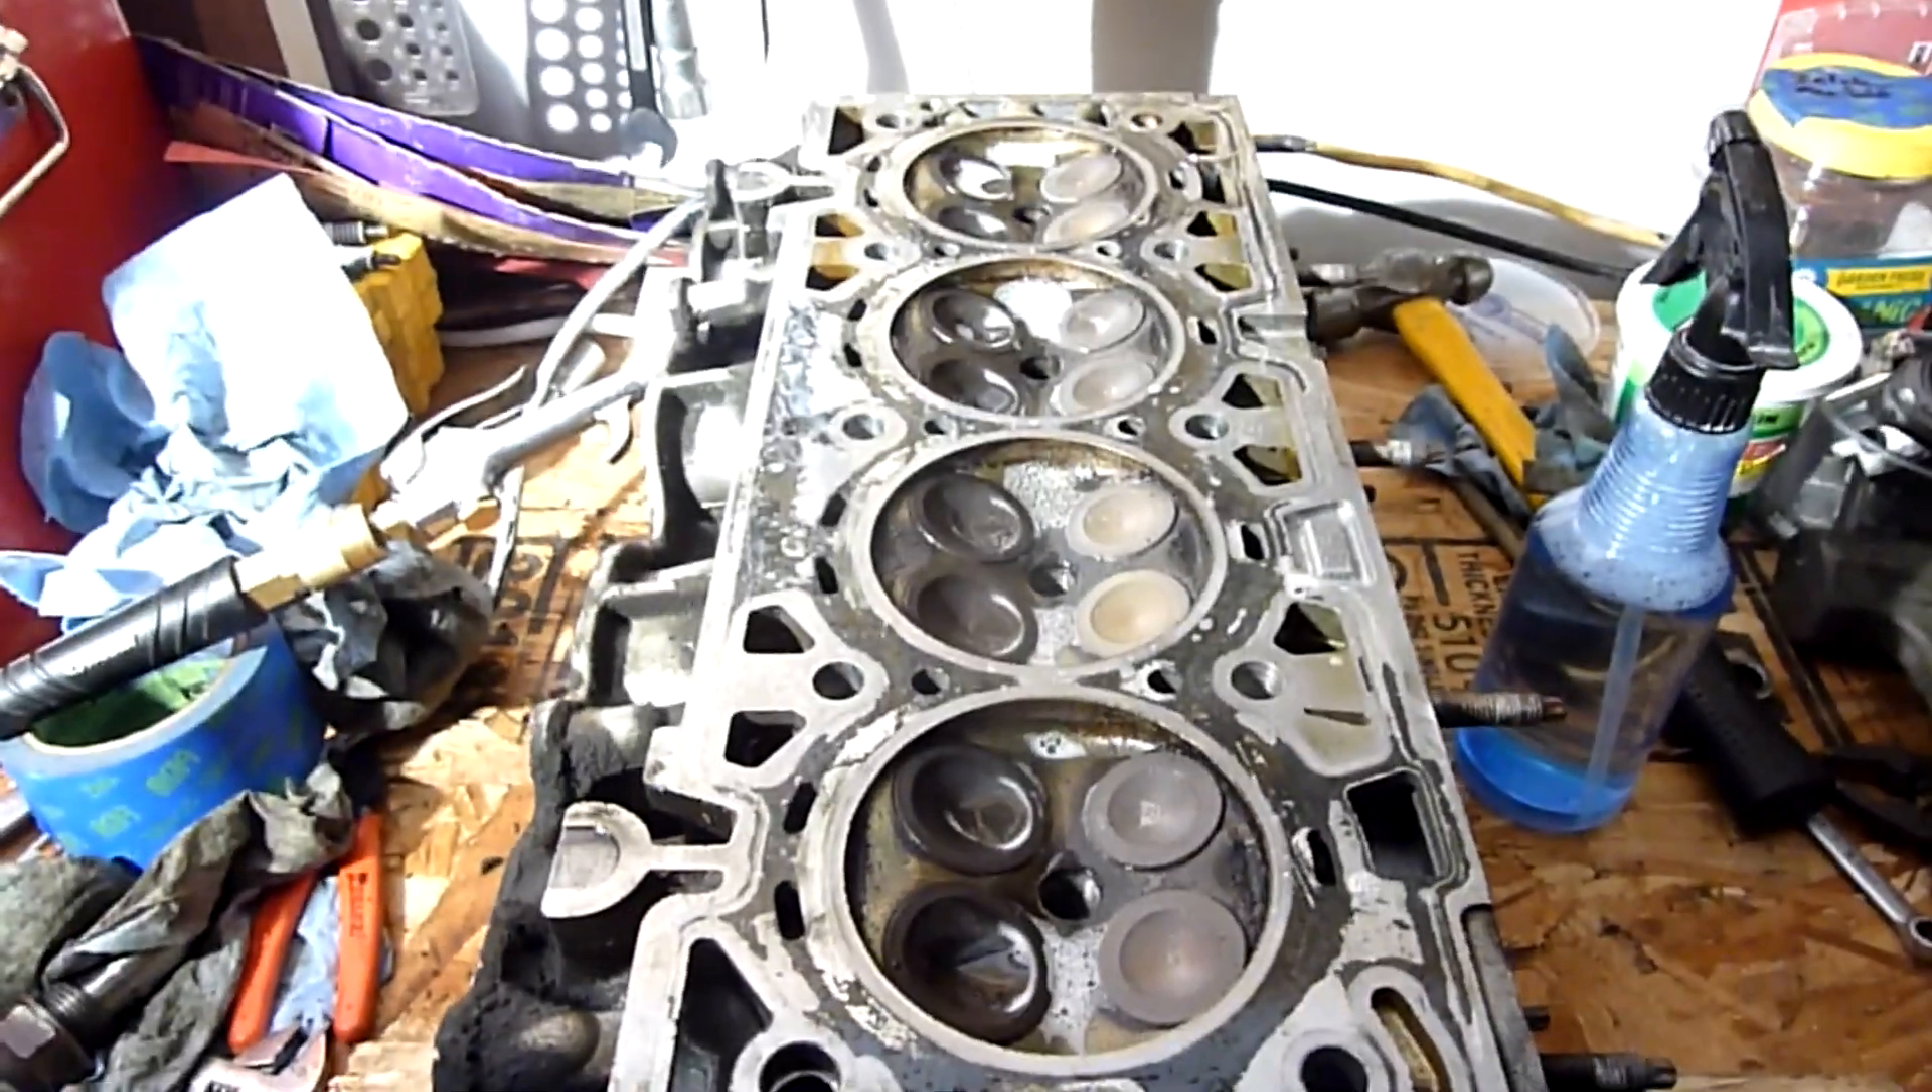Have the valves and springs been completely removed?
No.